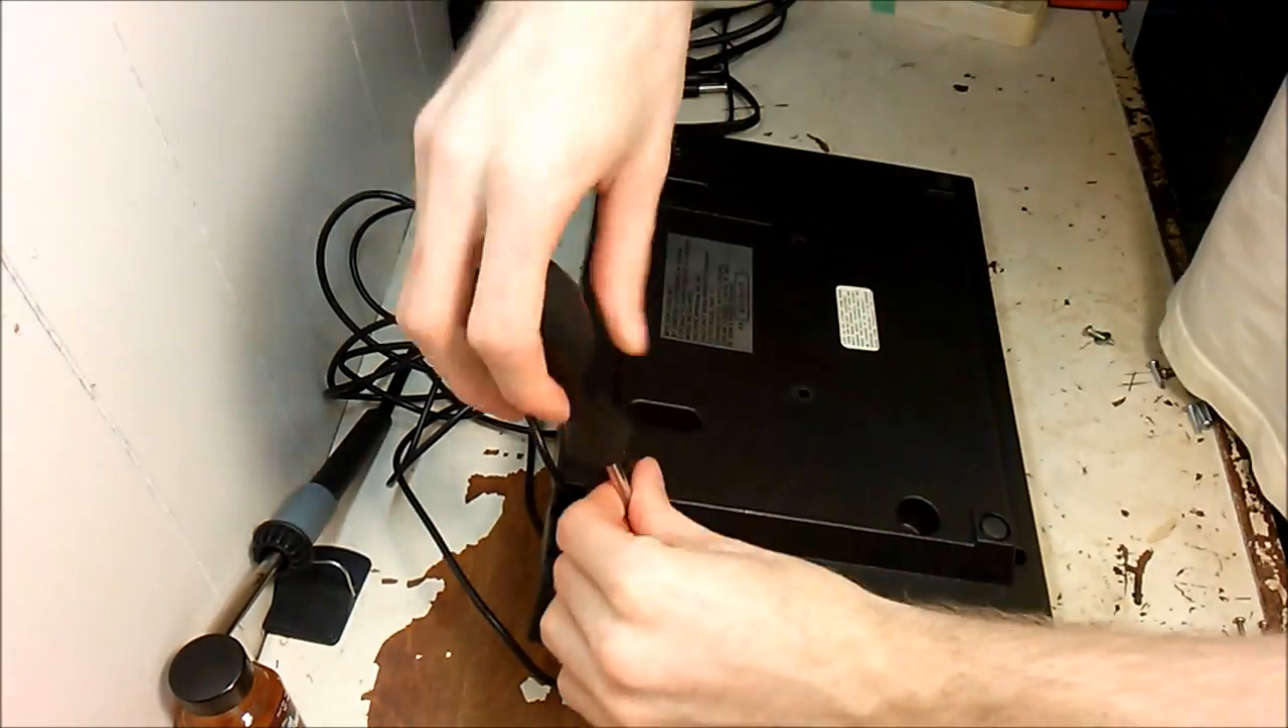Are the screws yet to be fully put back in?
Yes.